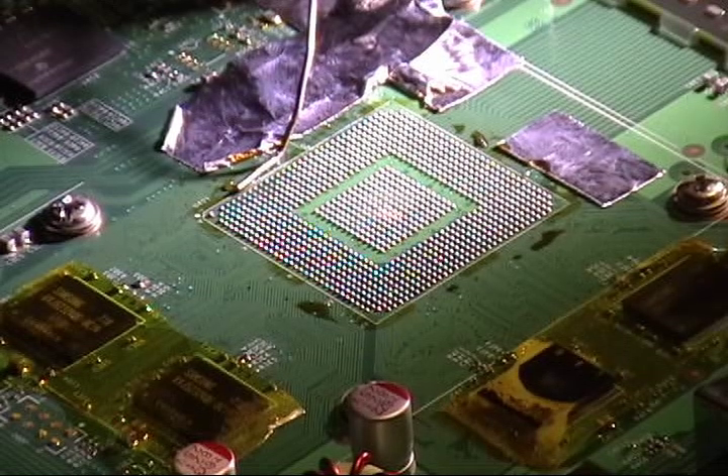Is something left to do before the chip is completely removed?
No.